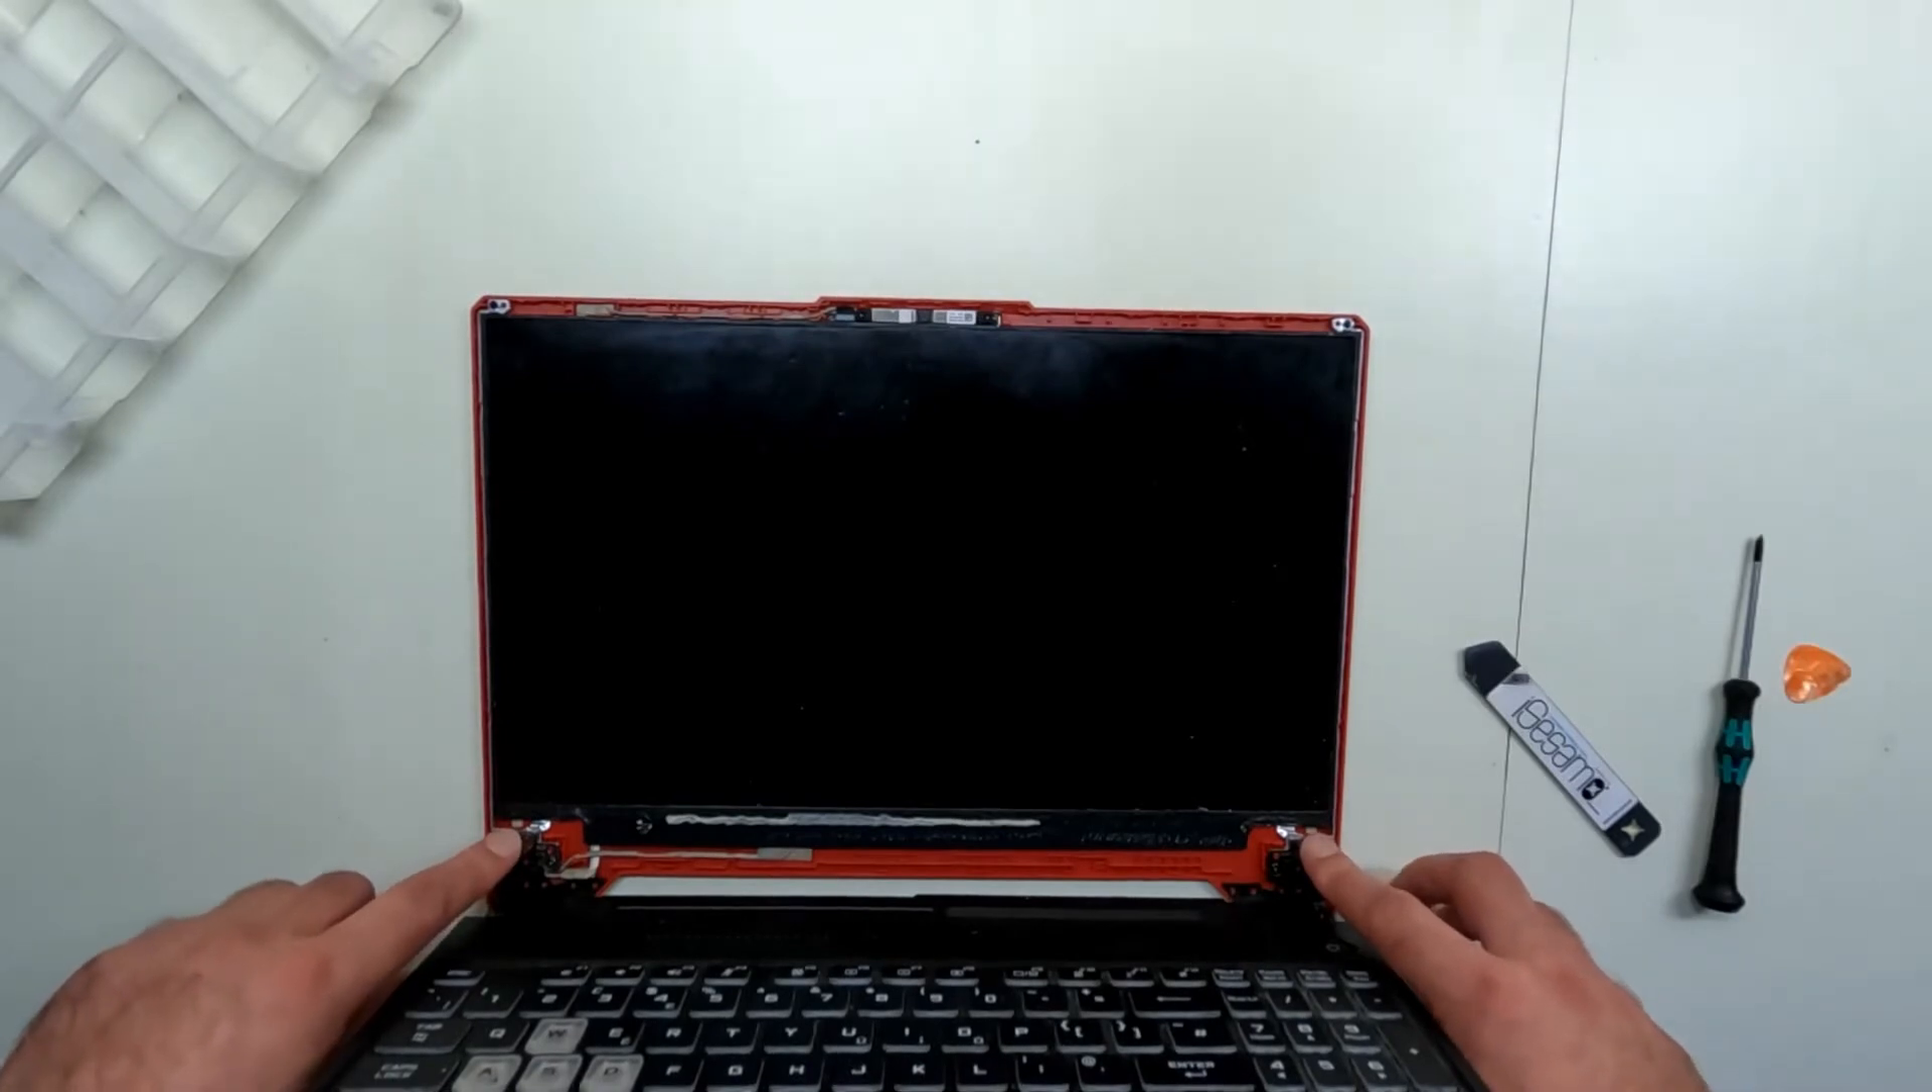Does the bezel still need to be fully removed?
No.